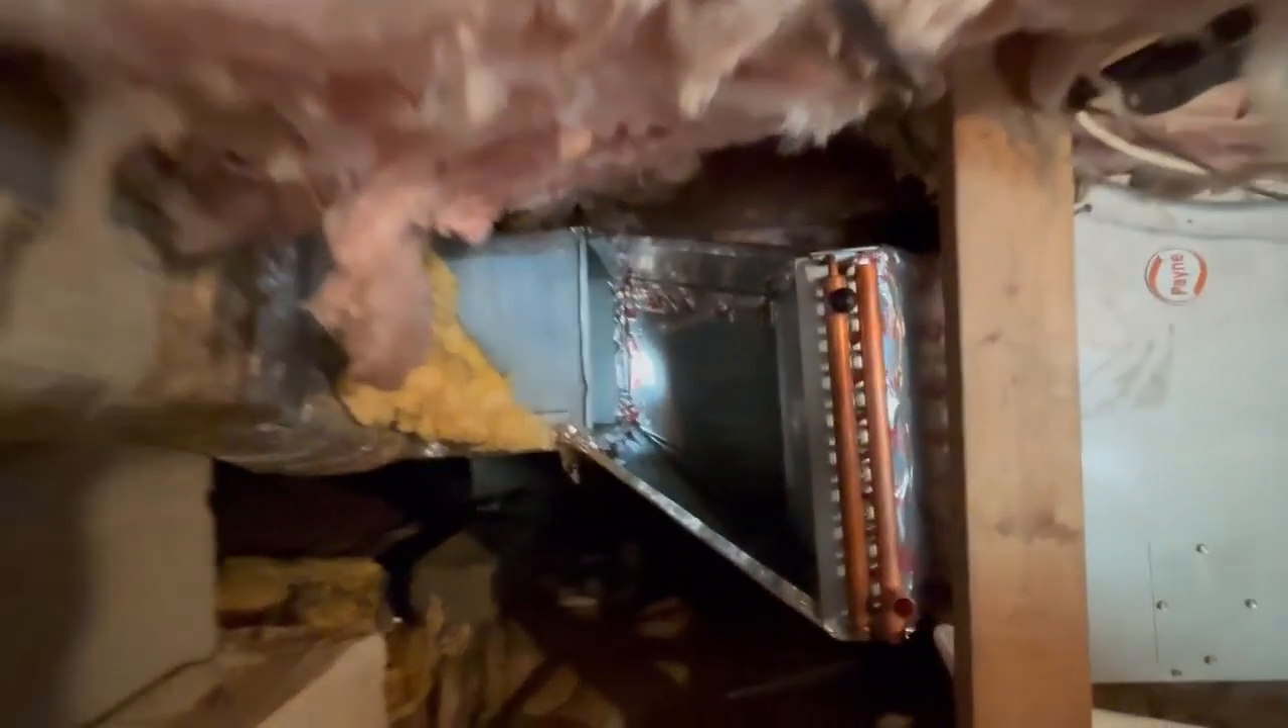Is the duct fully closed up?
No.